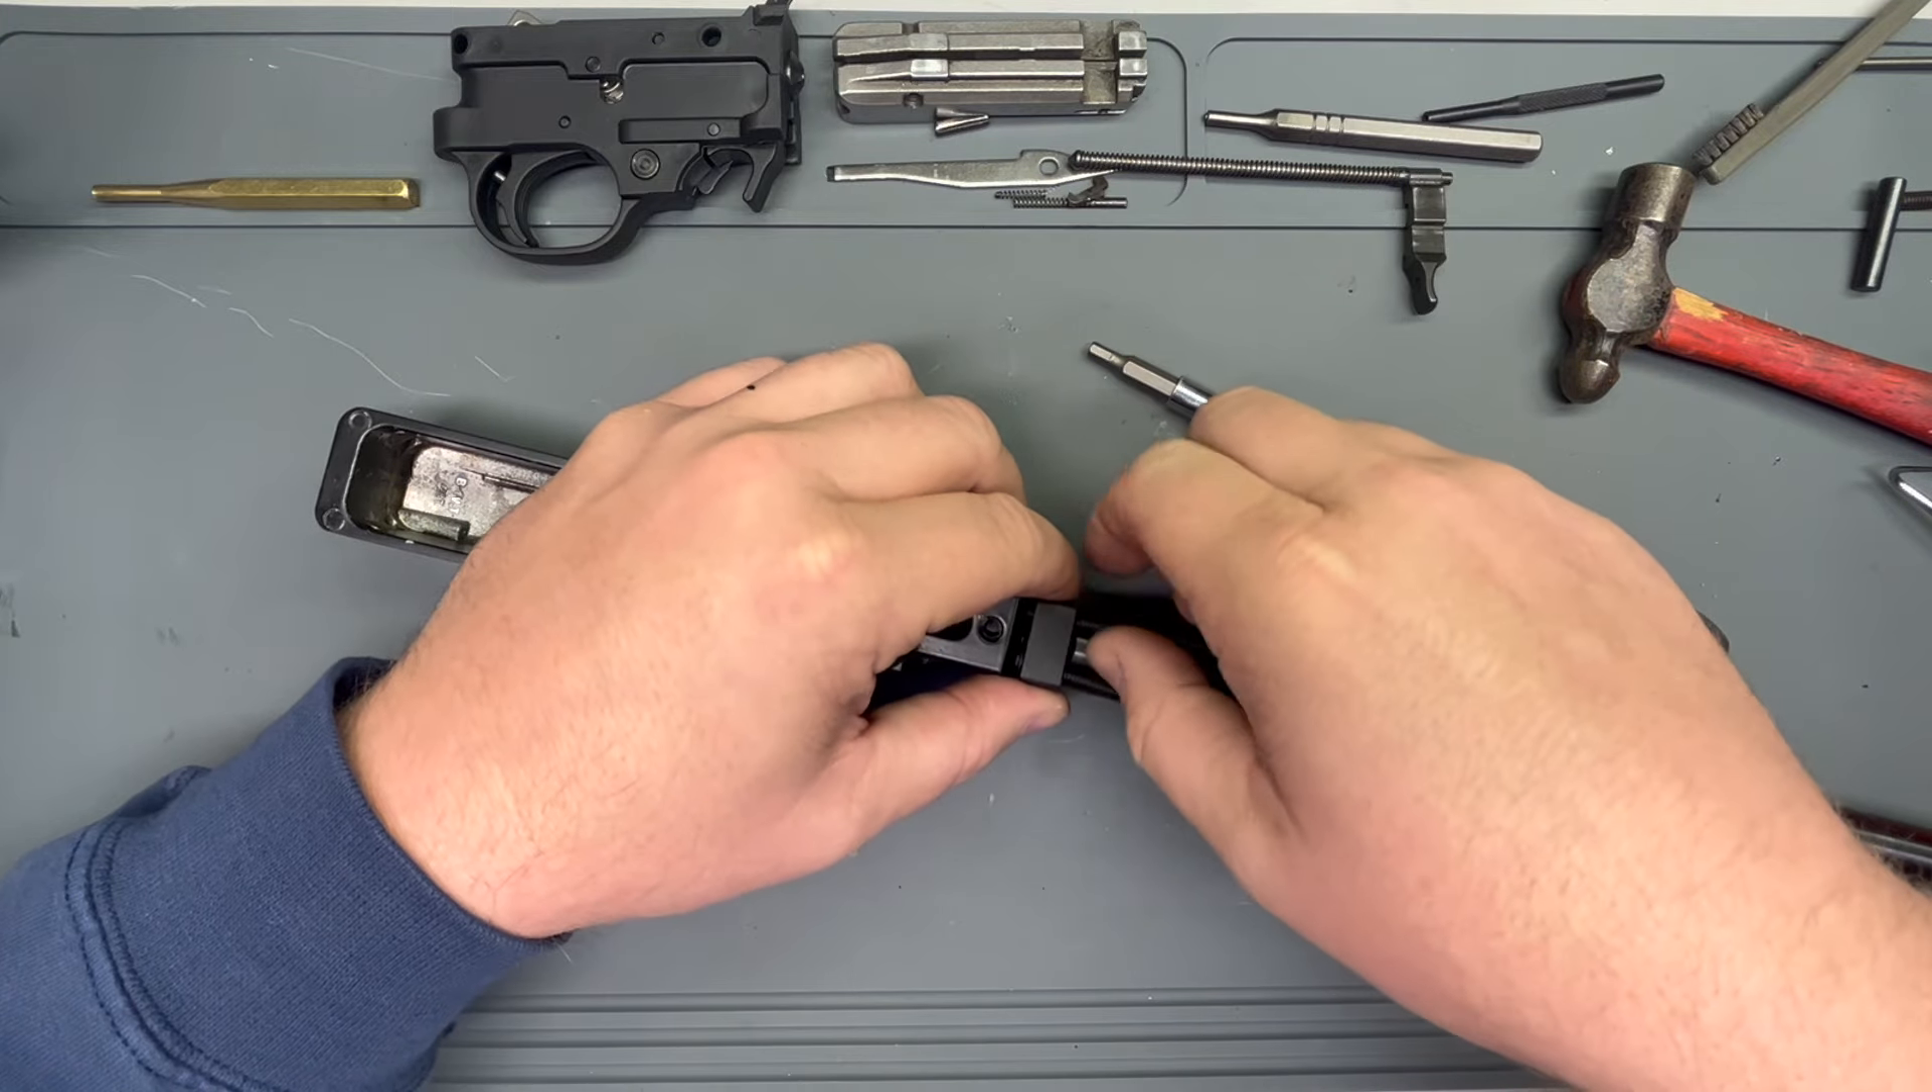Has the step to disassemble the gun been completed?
No.